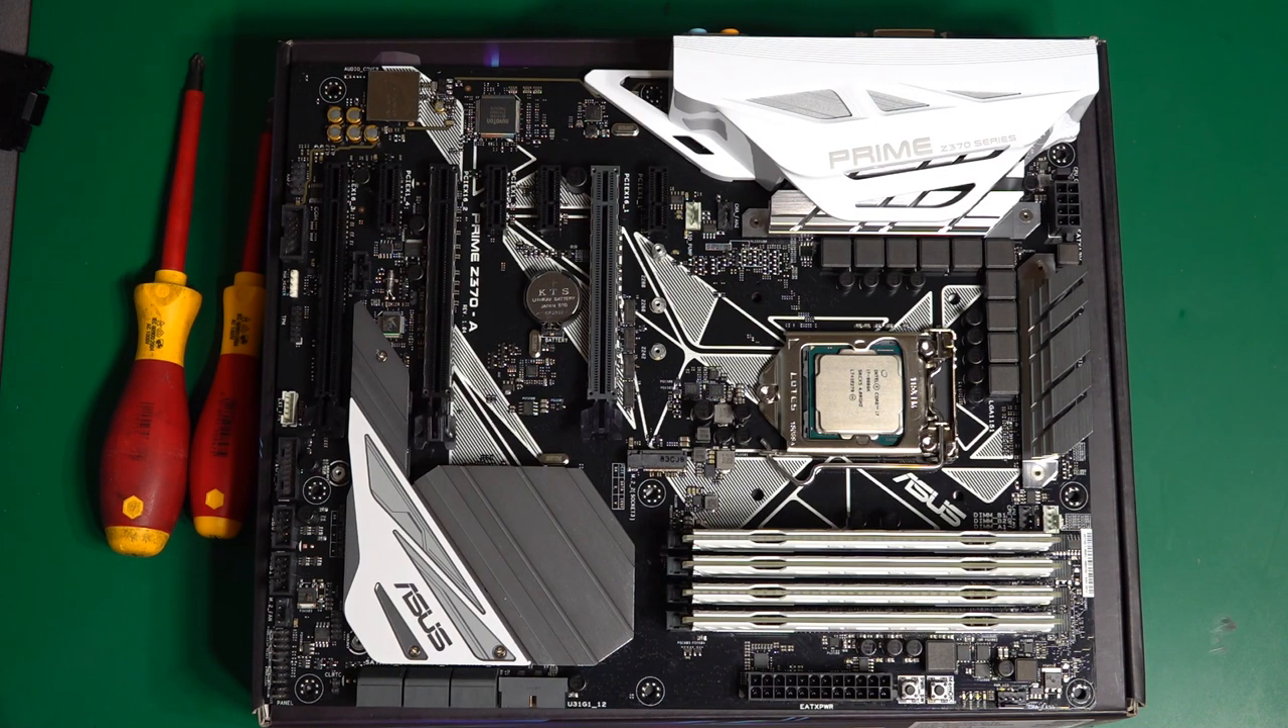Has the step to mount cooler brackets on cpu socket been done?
No.